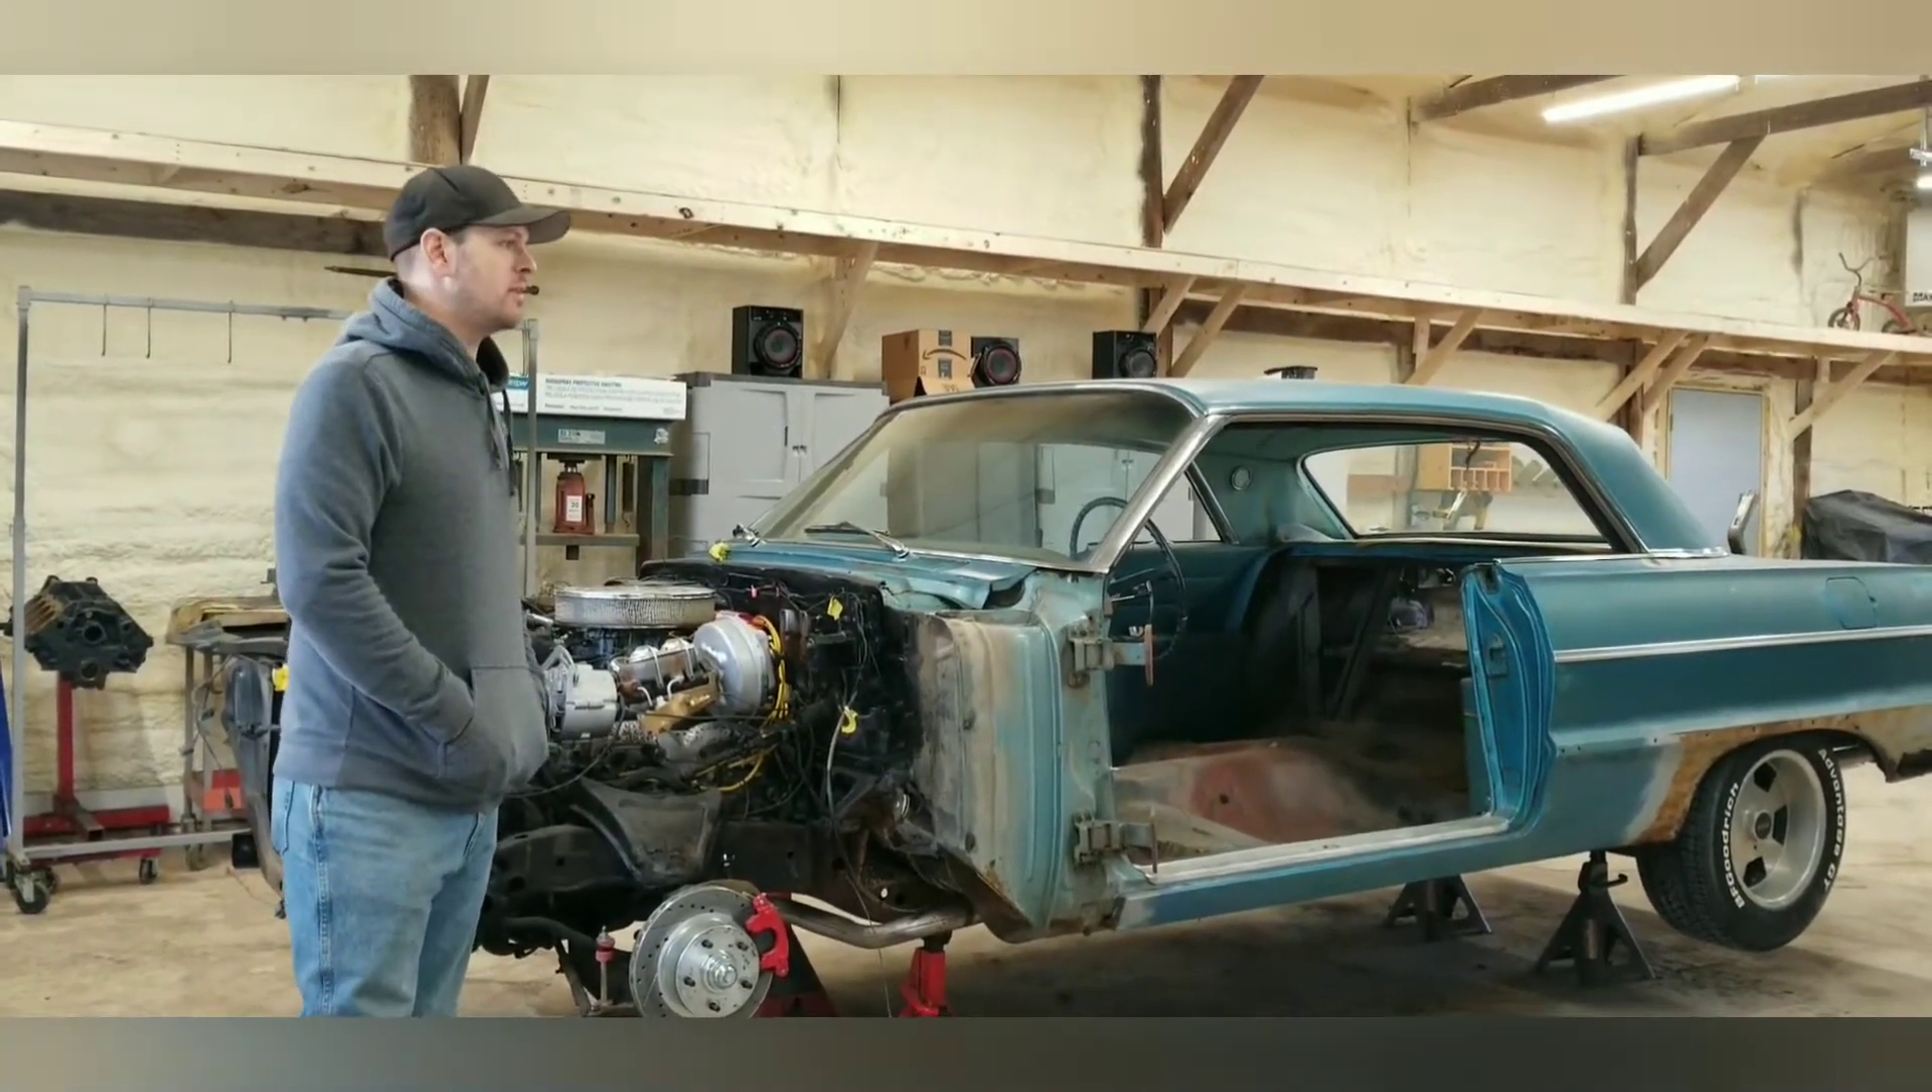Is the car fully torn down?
No.